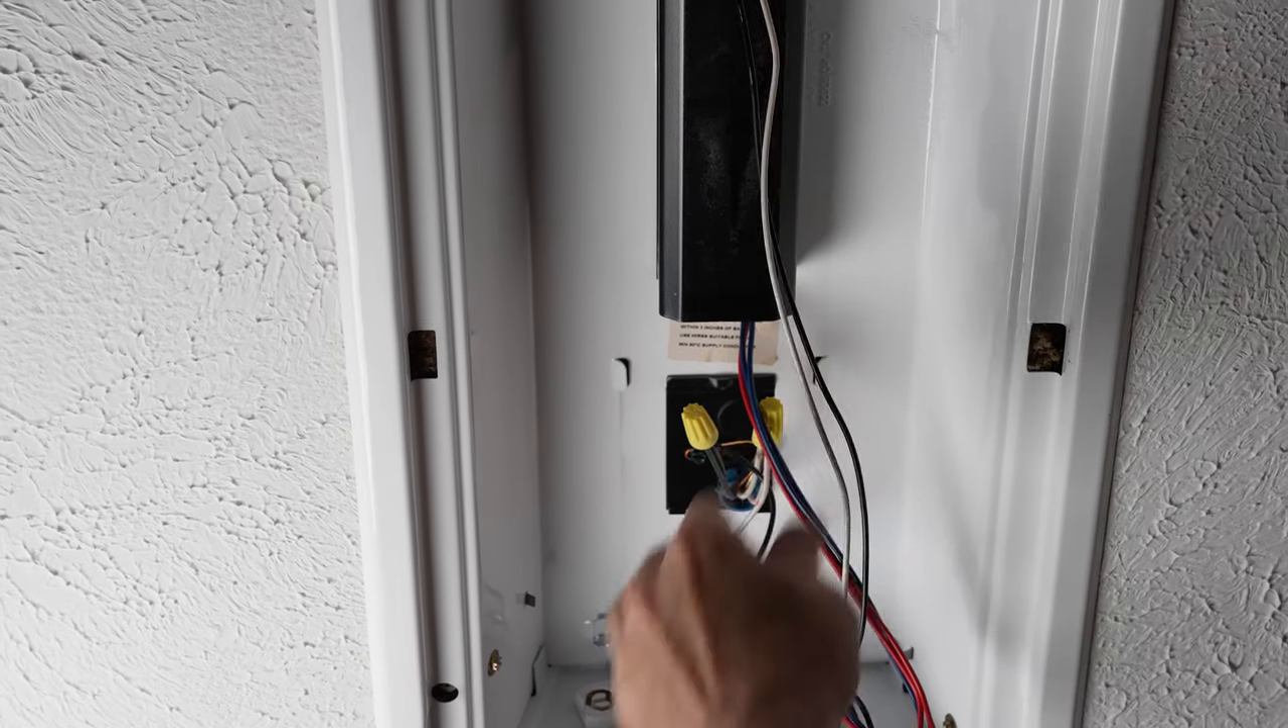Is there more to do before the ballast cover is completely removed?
No.